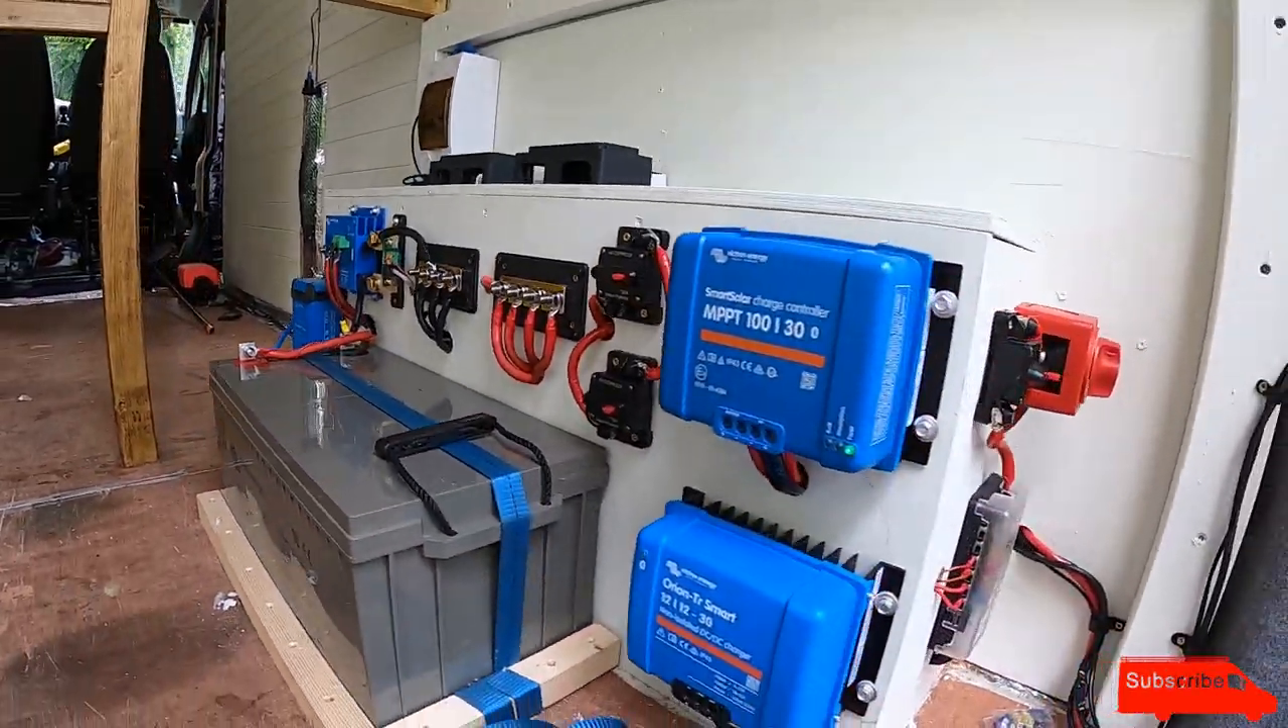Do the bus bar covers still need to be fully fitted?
Yes.